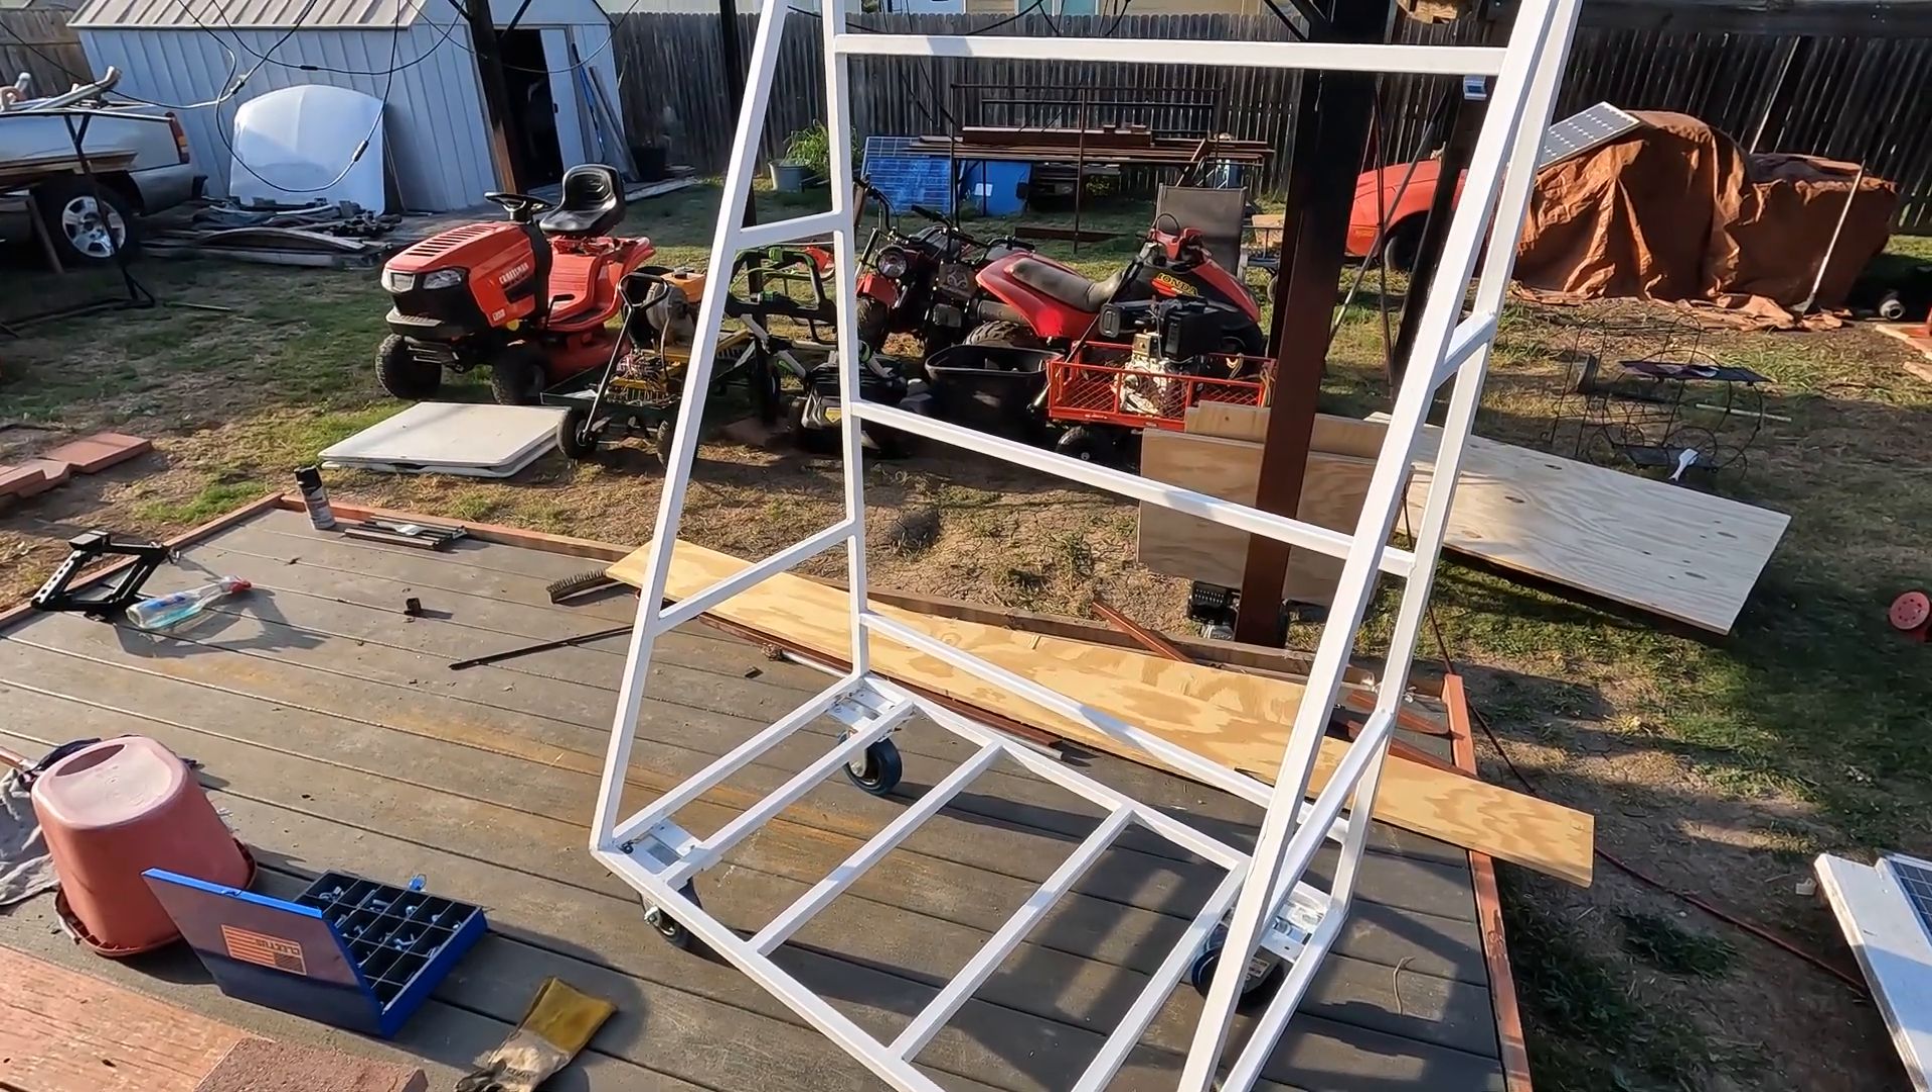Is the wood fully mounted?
No.